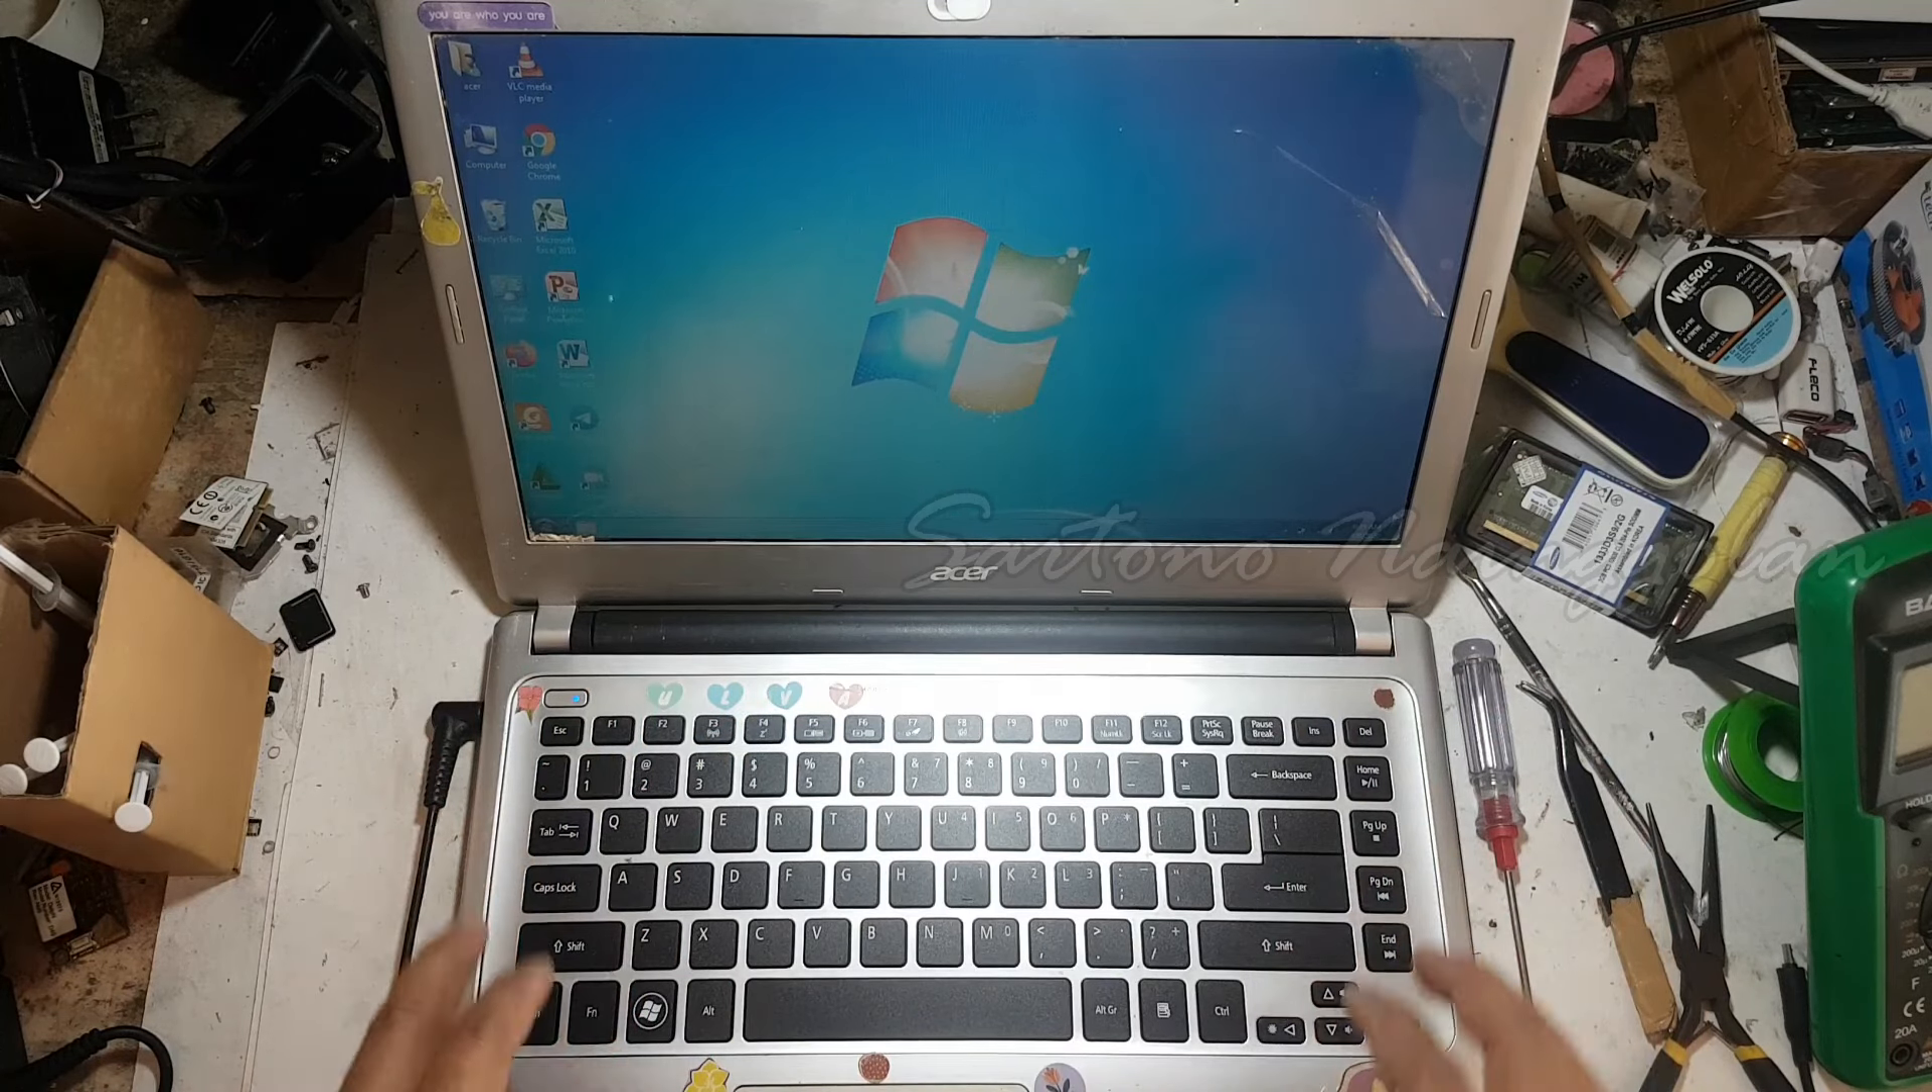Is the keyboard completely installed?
Yes.